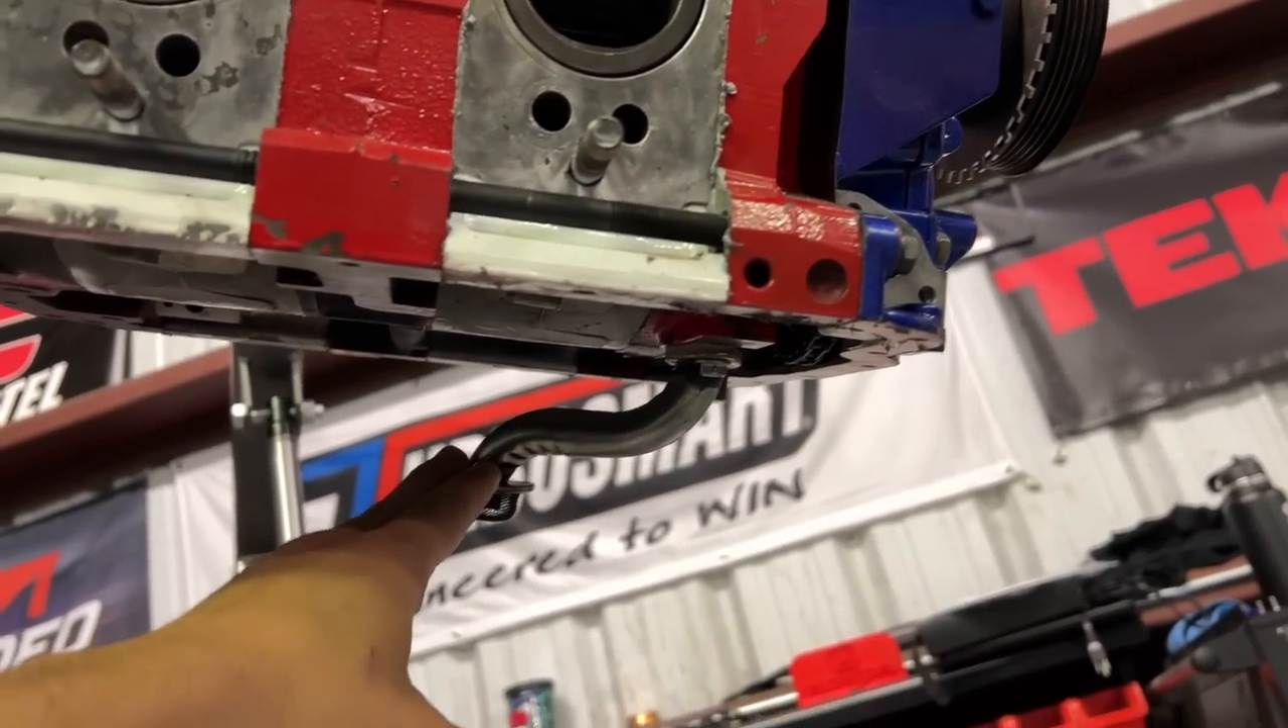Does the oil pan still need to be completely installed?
Yes.